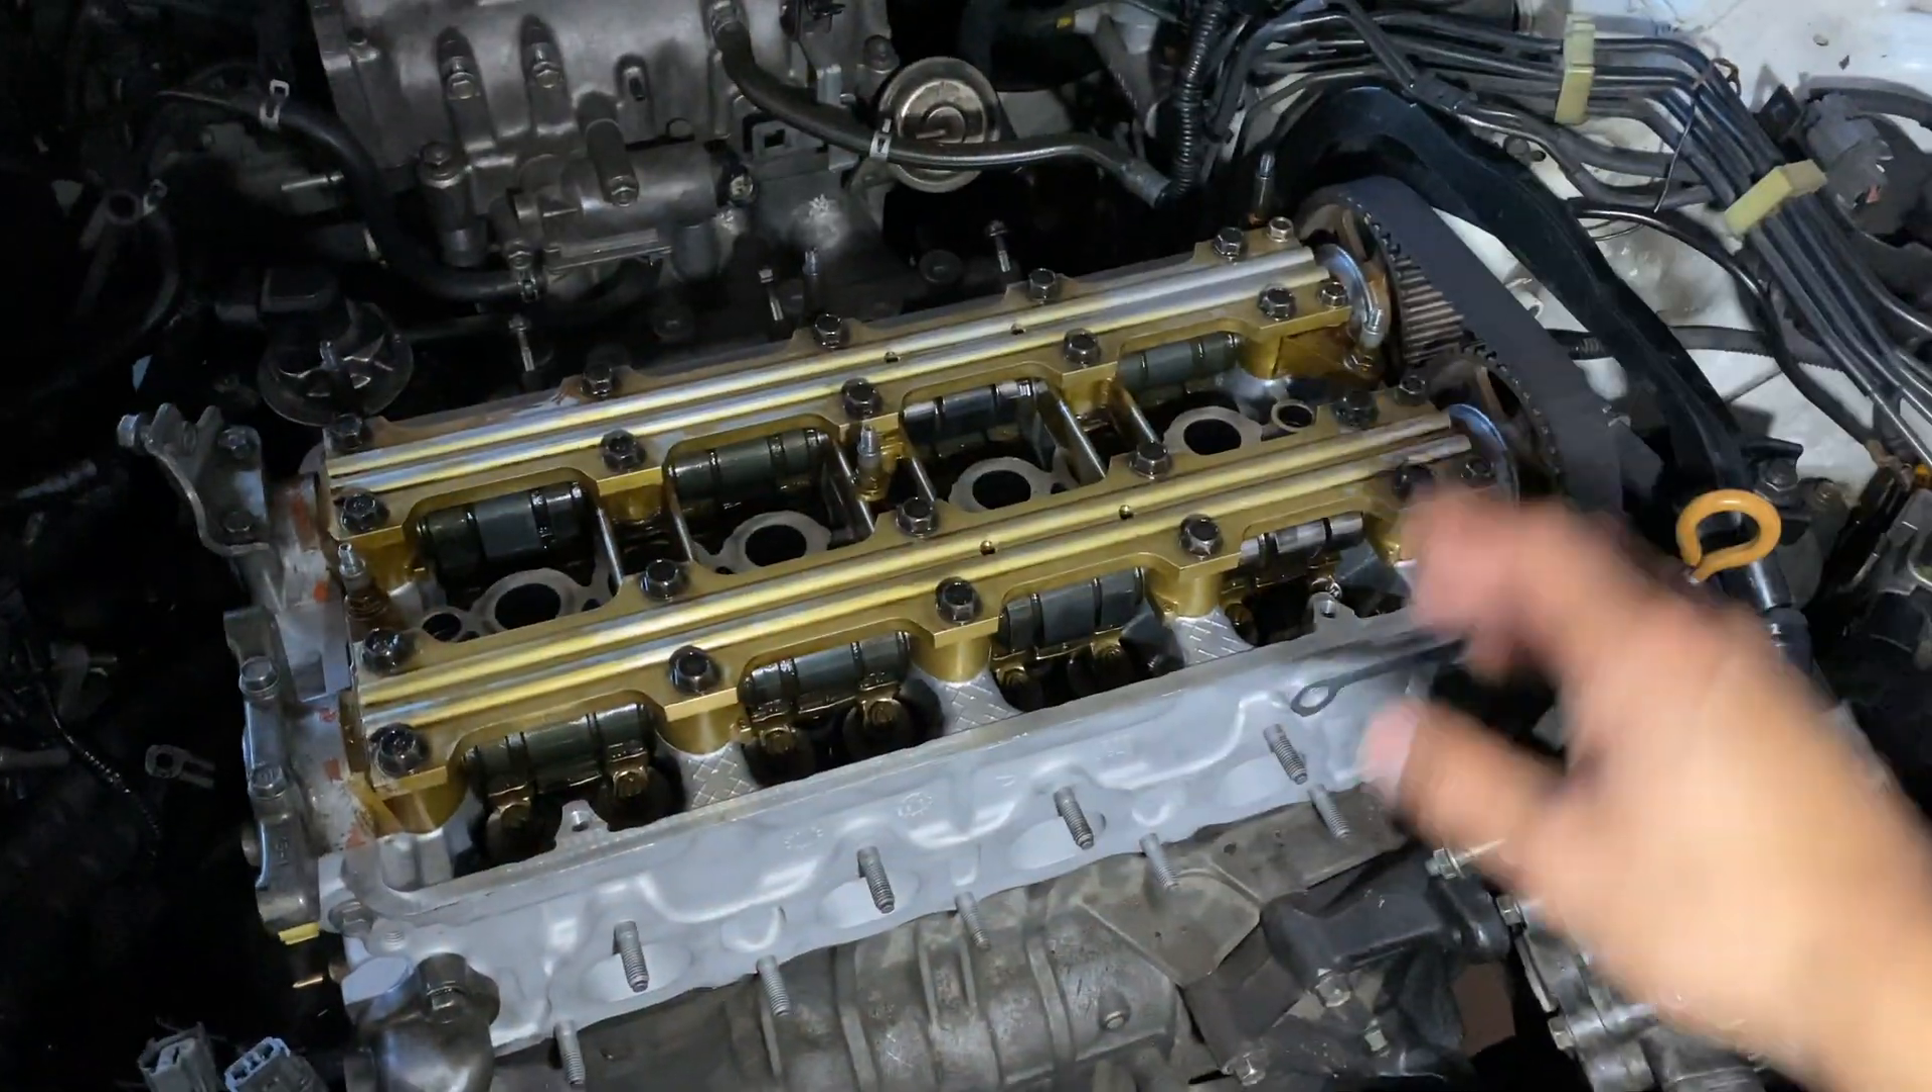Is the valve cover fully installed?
No.